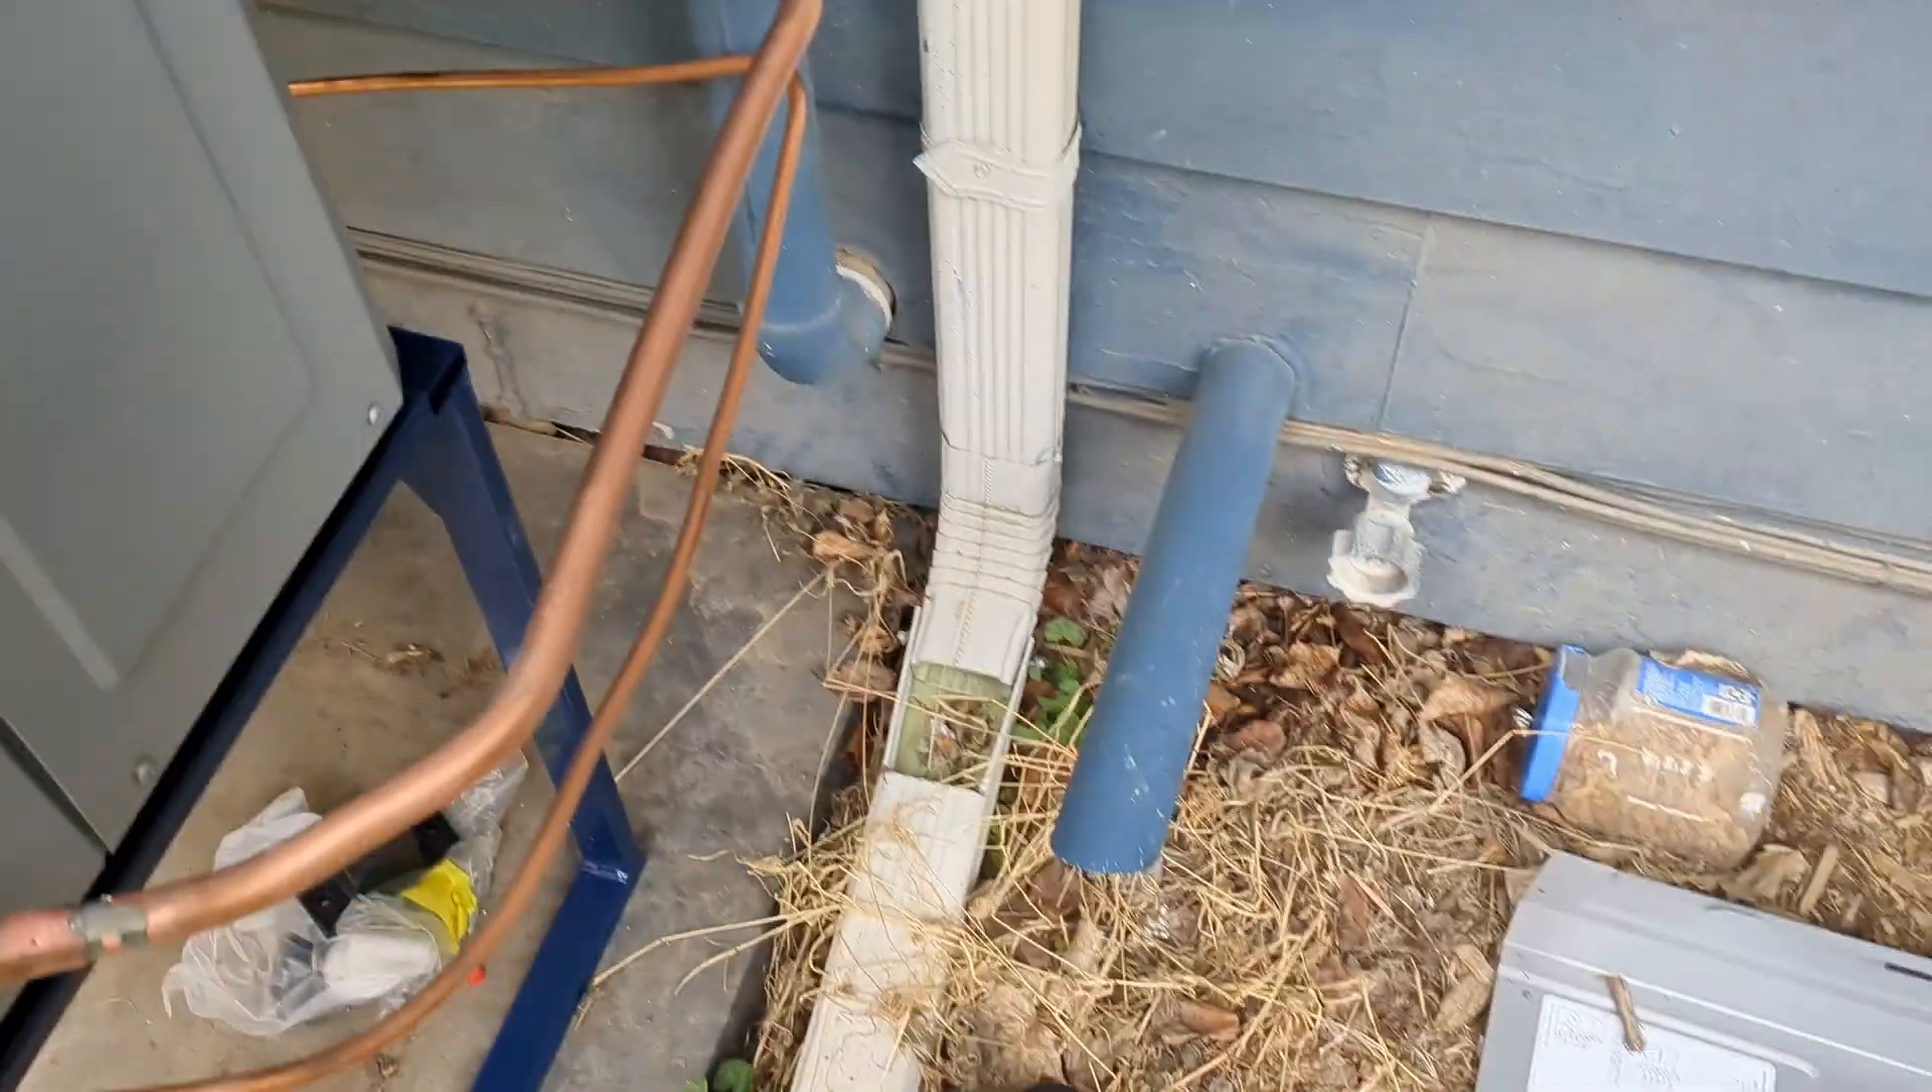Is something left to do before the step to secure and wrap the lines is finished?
Yes.